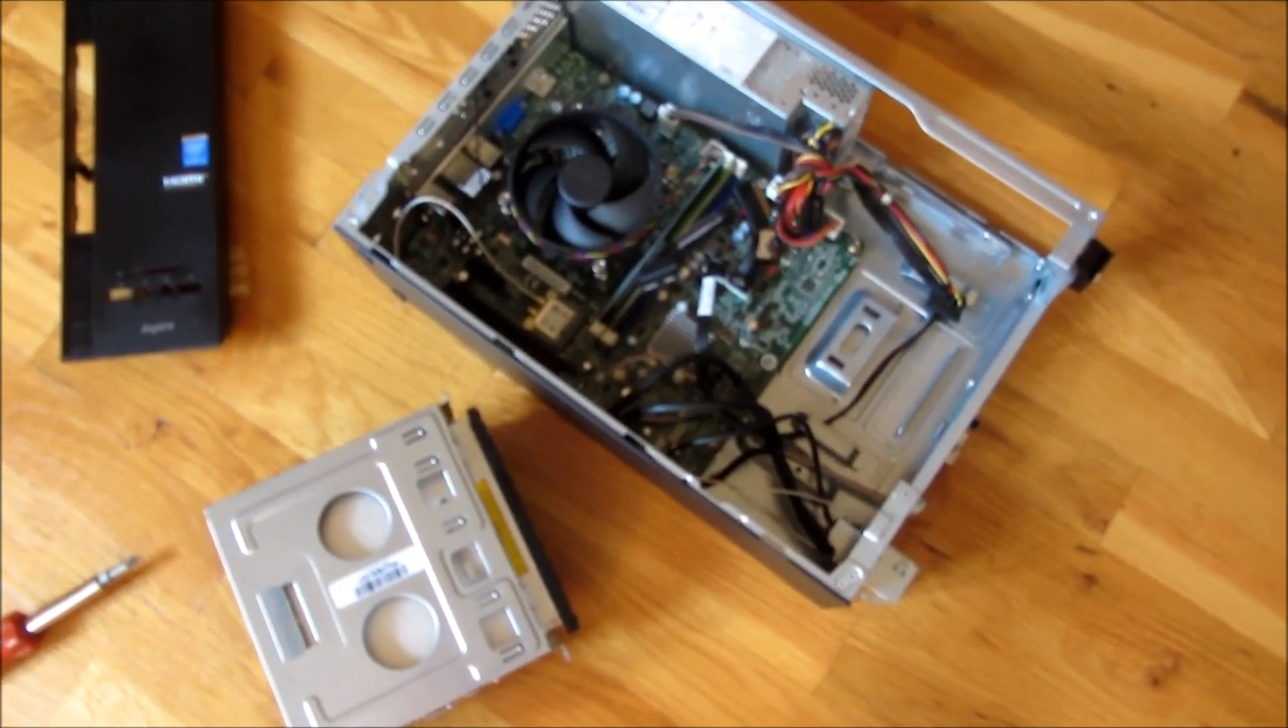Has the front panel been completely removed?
Yes.